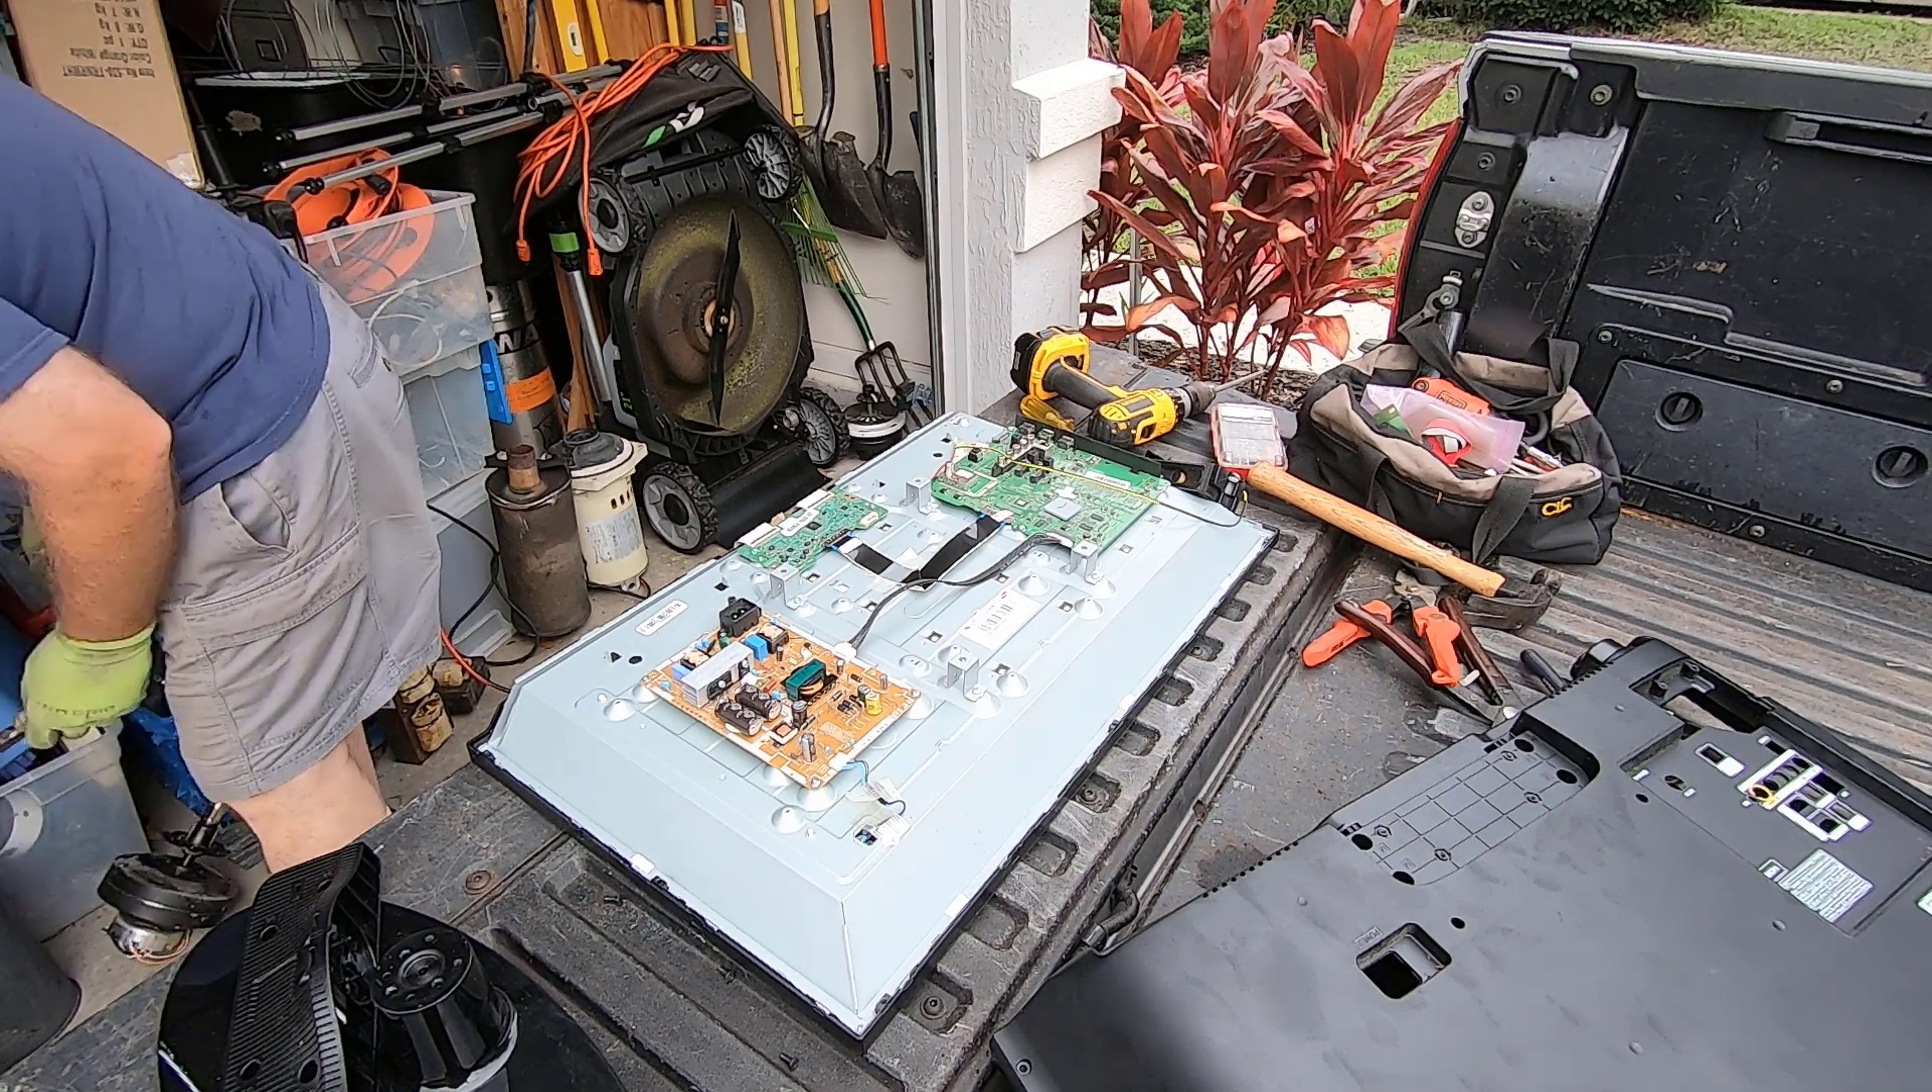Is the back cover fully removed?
Yes.